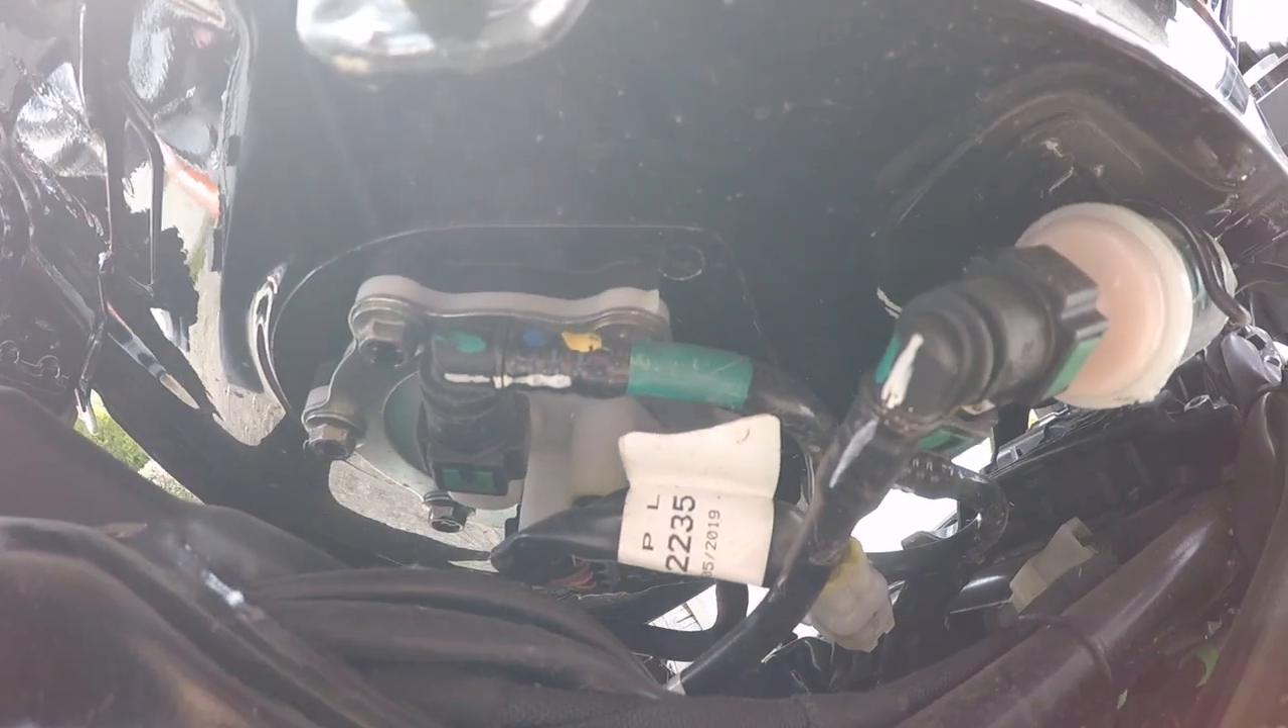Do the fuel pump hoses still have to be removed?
Yes.